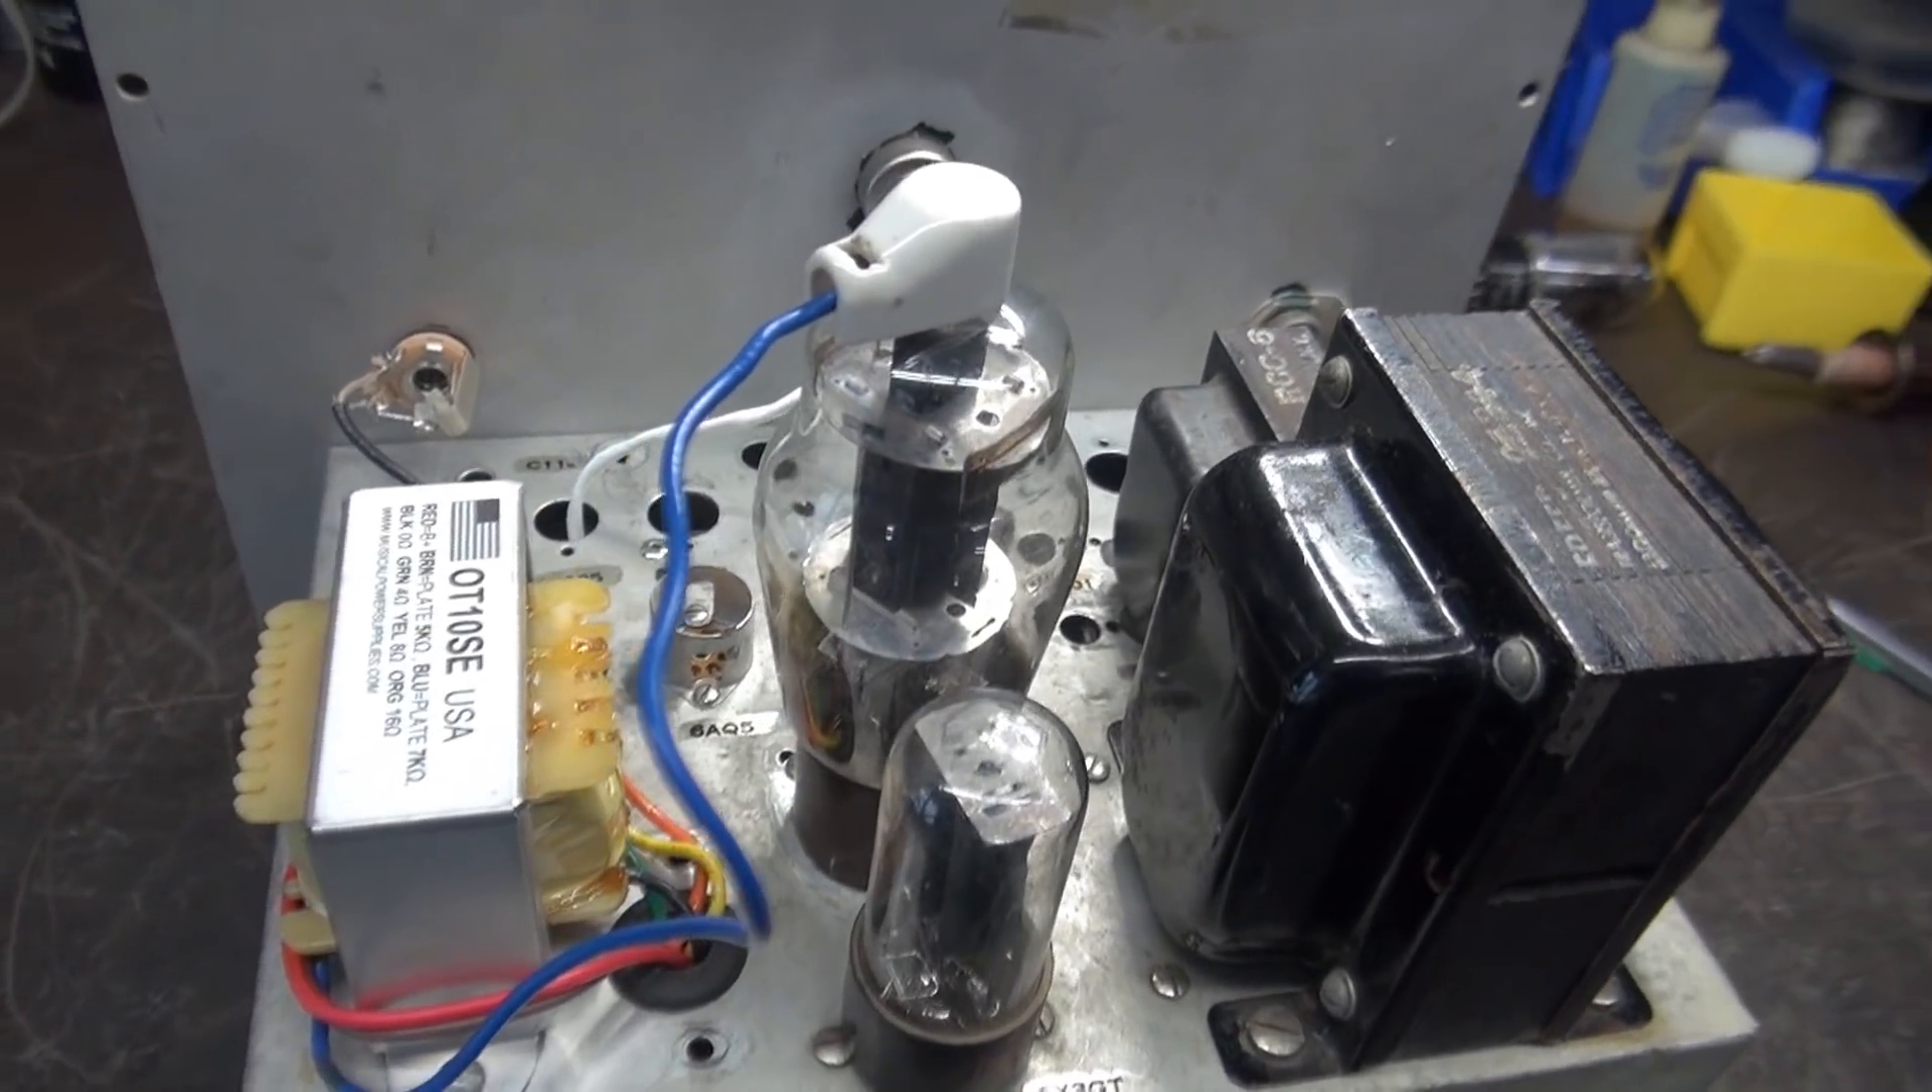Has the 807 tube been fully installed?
Yes.